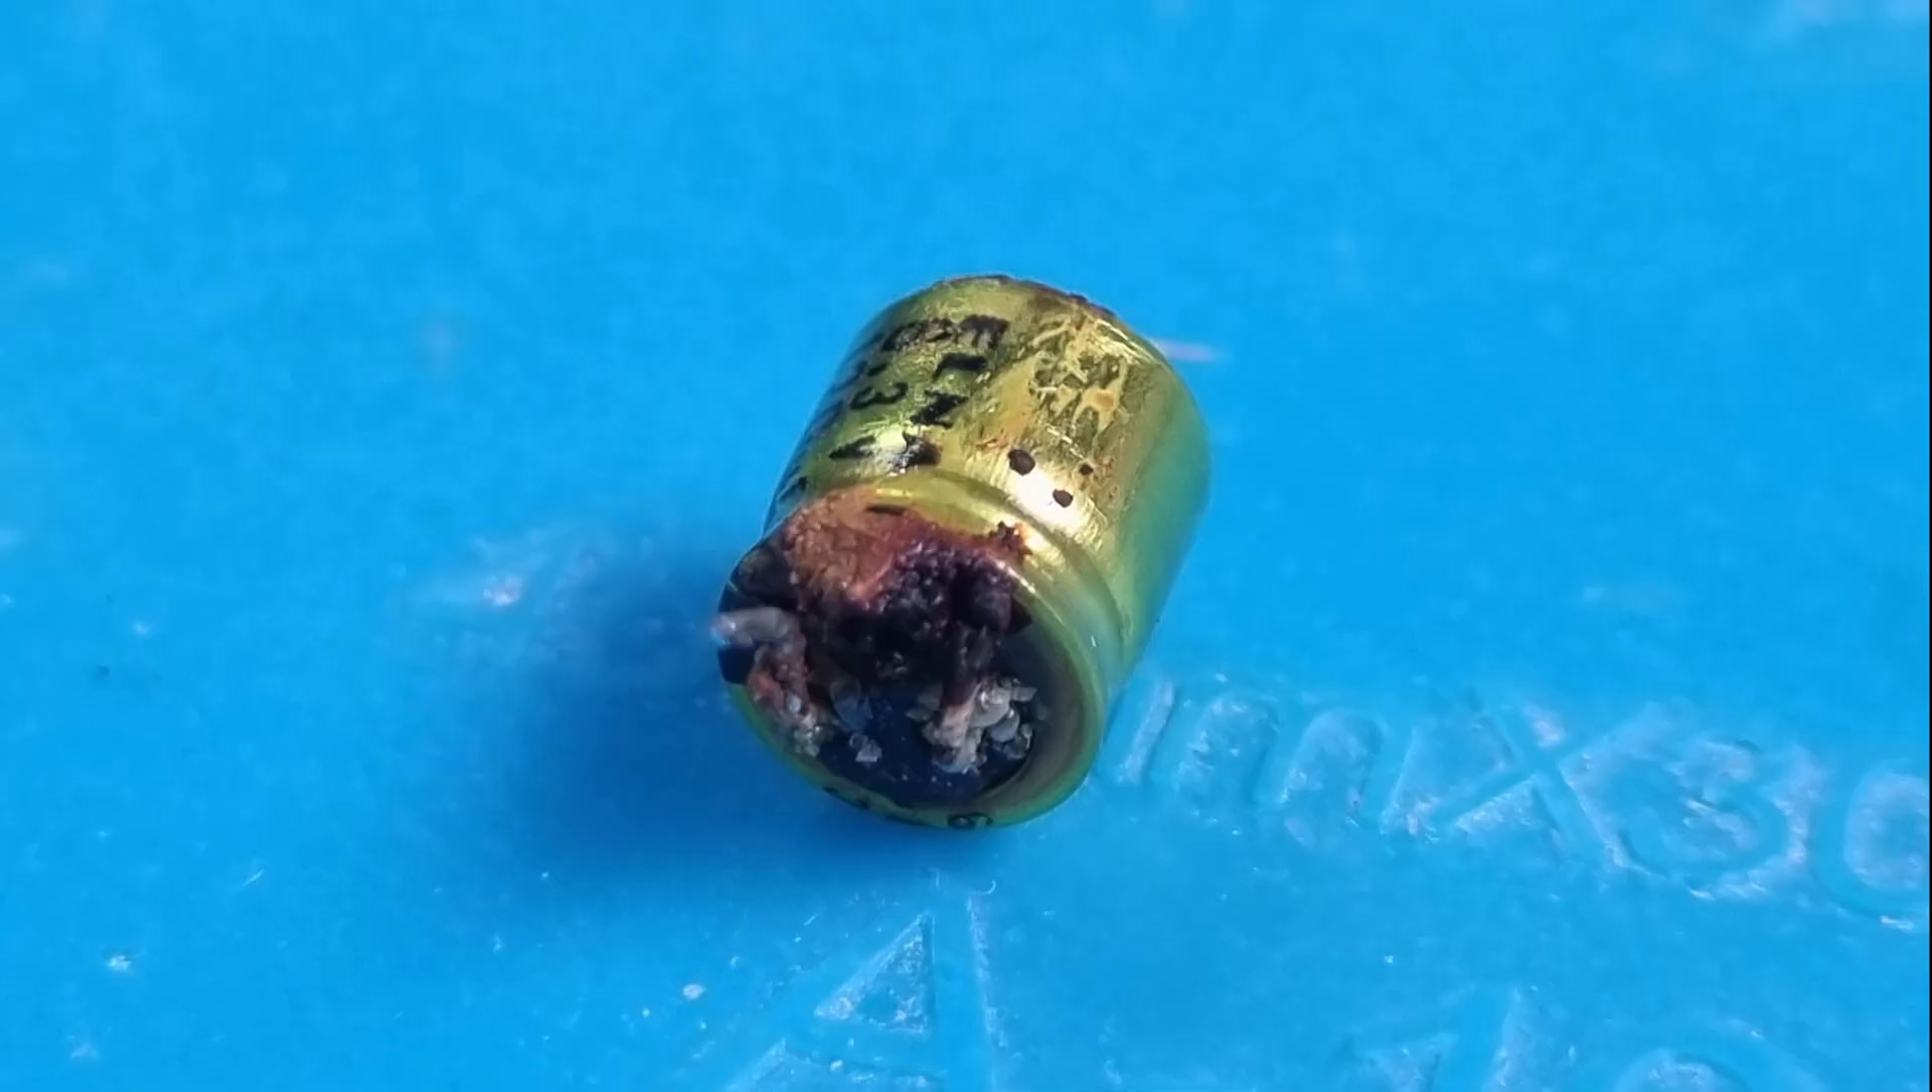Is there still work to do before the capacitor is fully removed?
No.